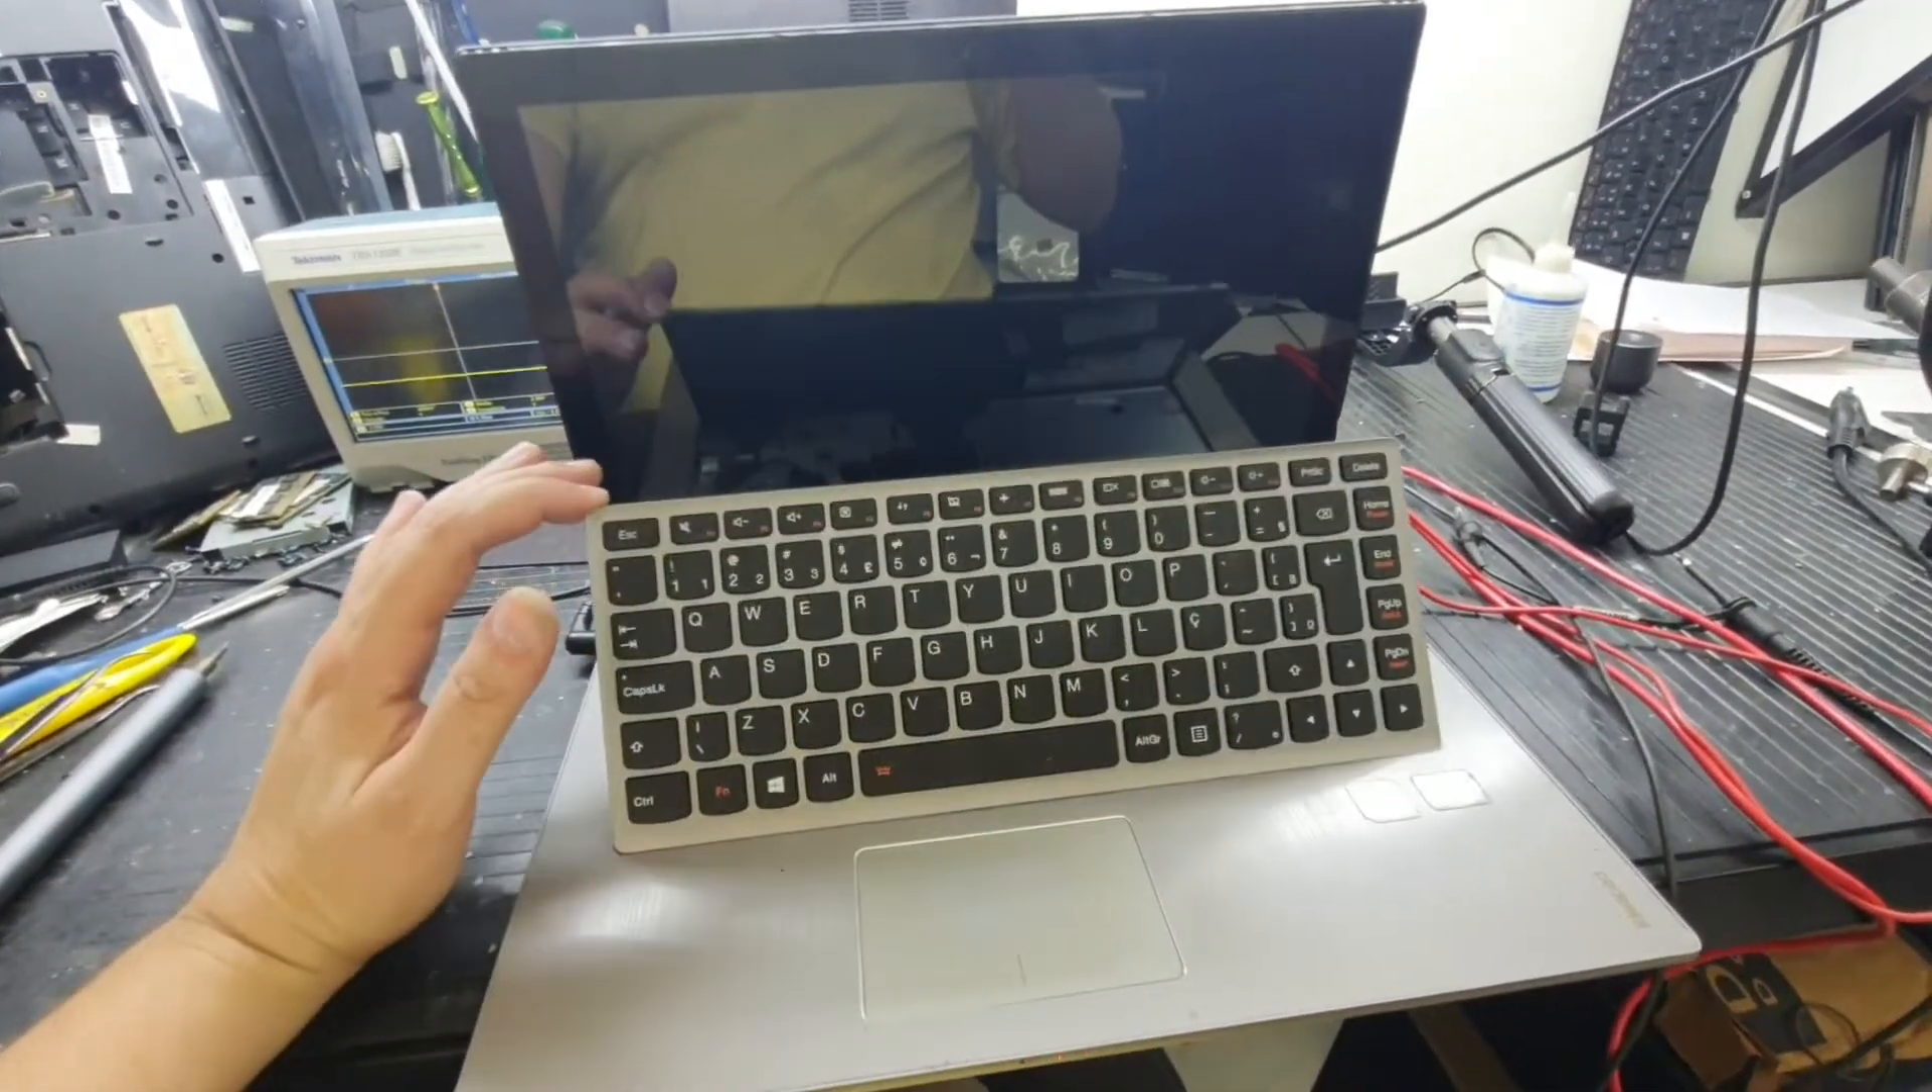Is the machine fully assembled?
No.